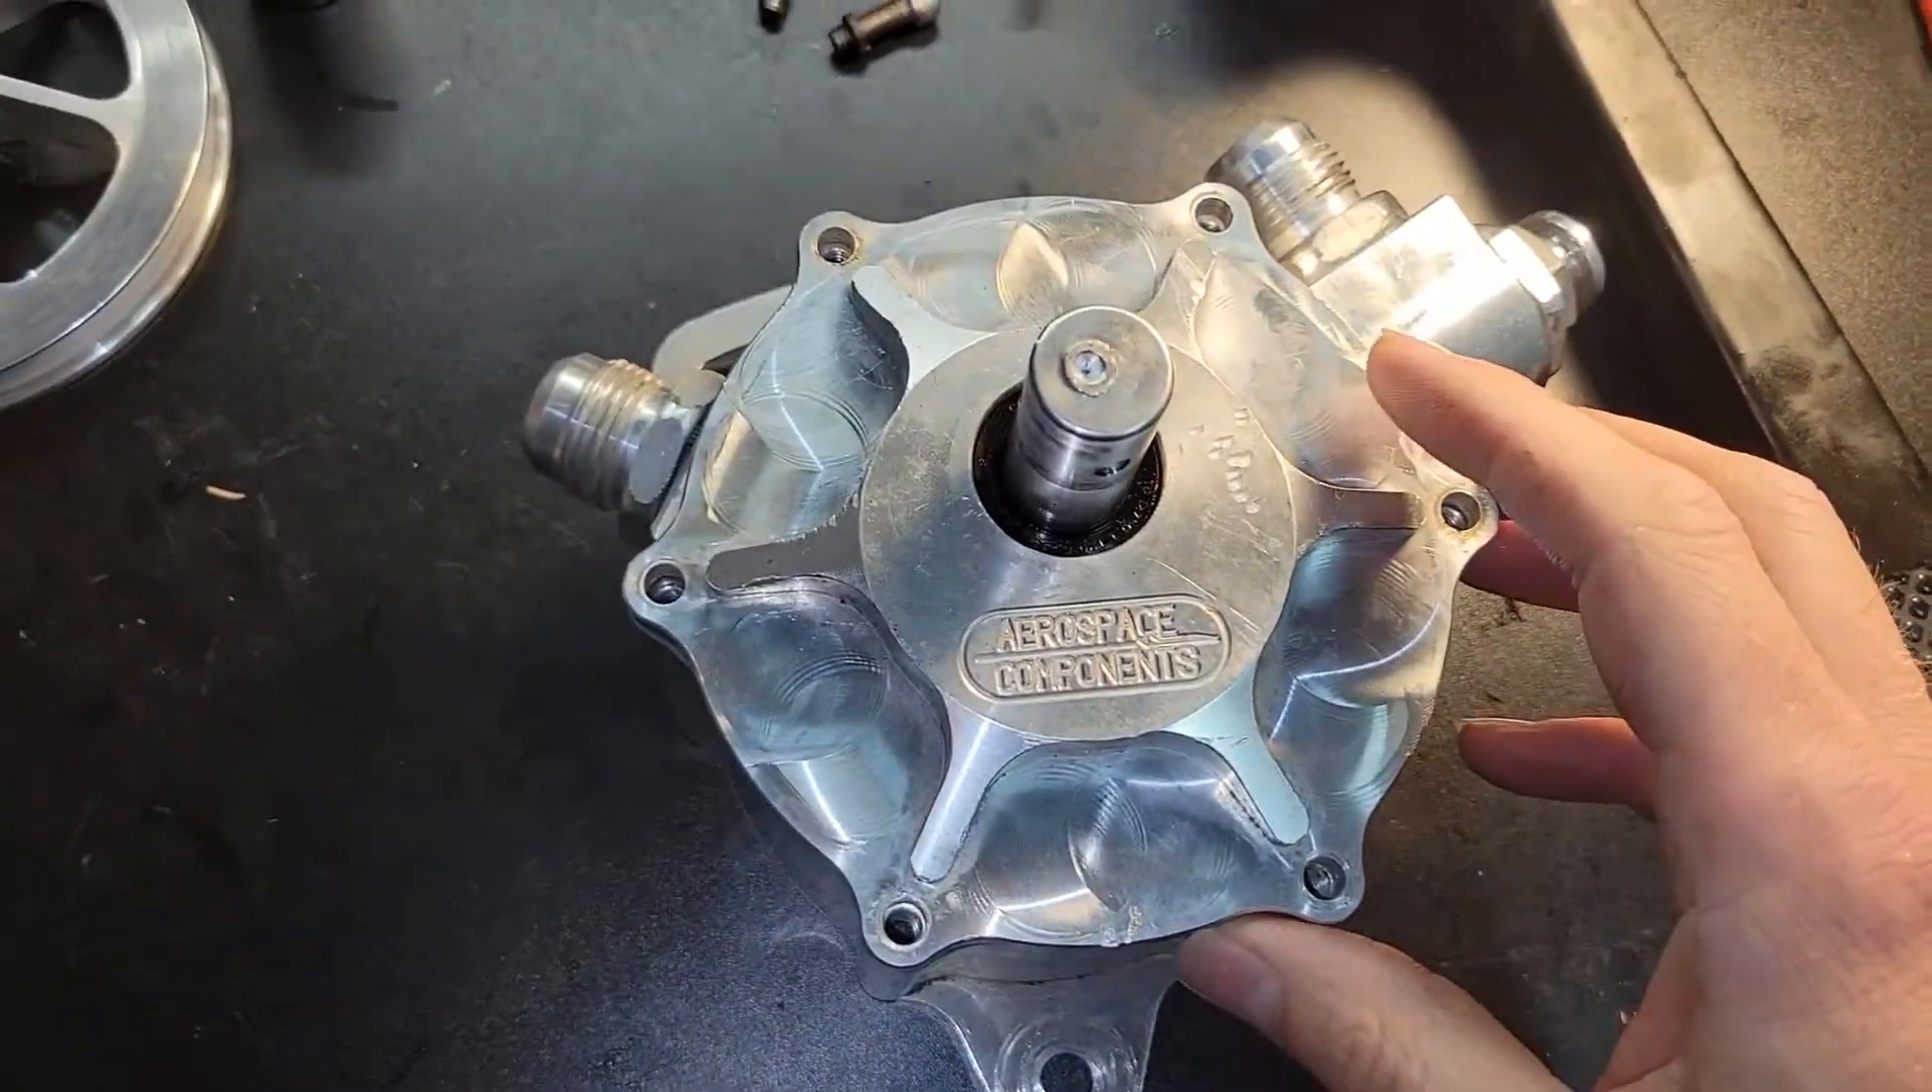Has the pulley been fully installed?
No.